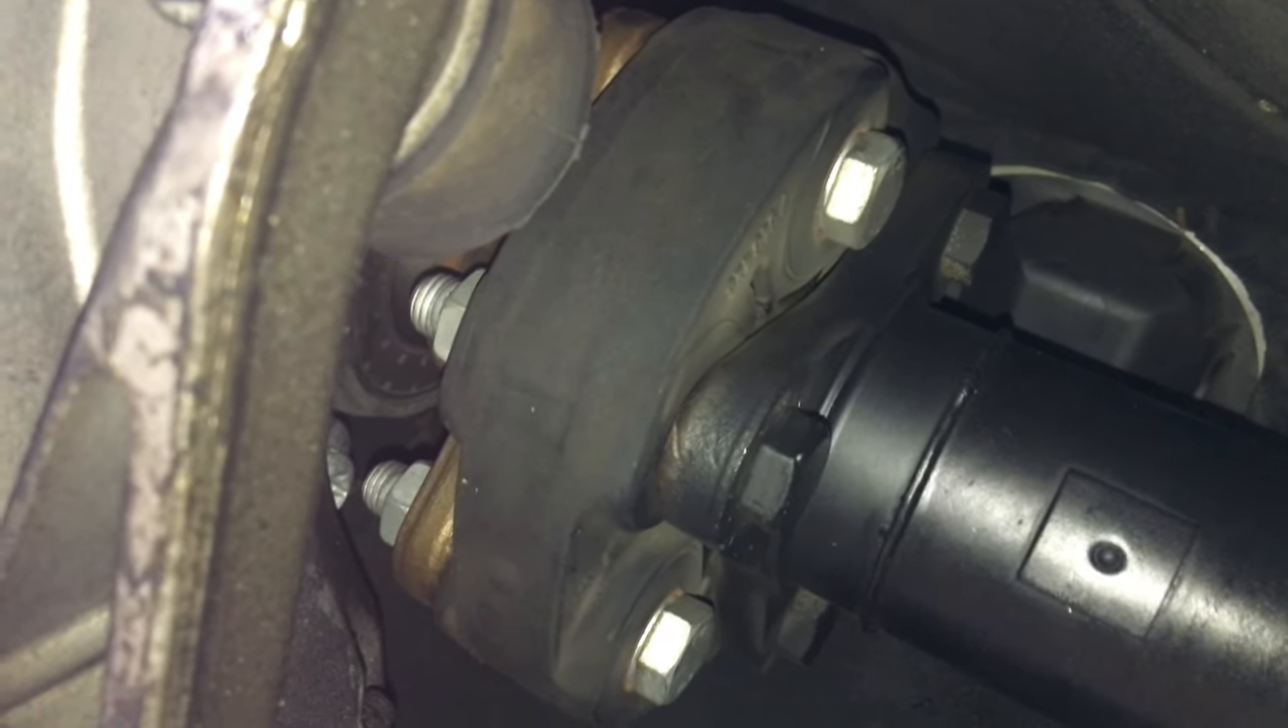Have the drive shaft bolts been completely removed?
No.